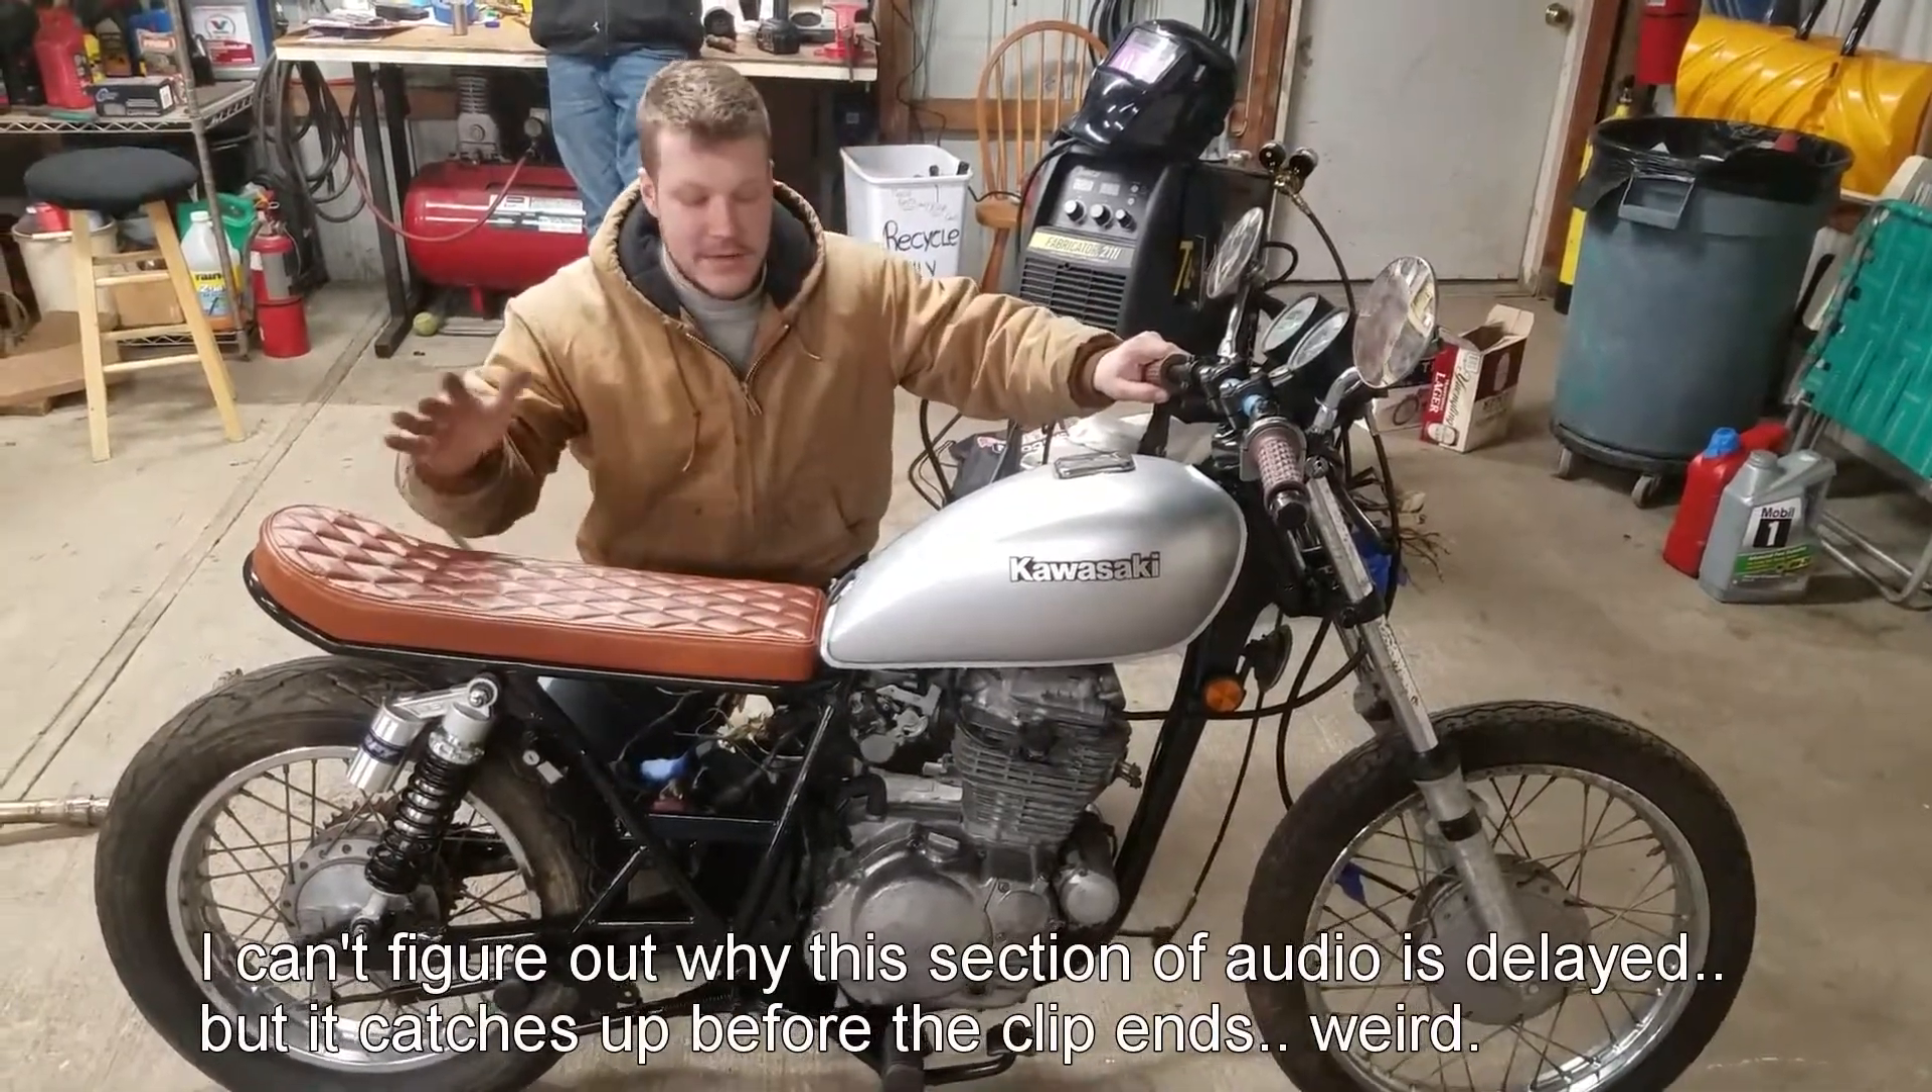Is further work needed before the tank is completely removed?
Yes.